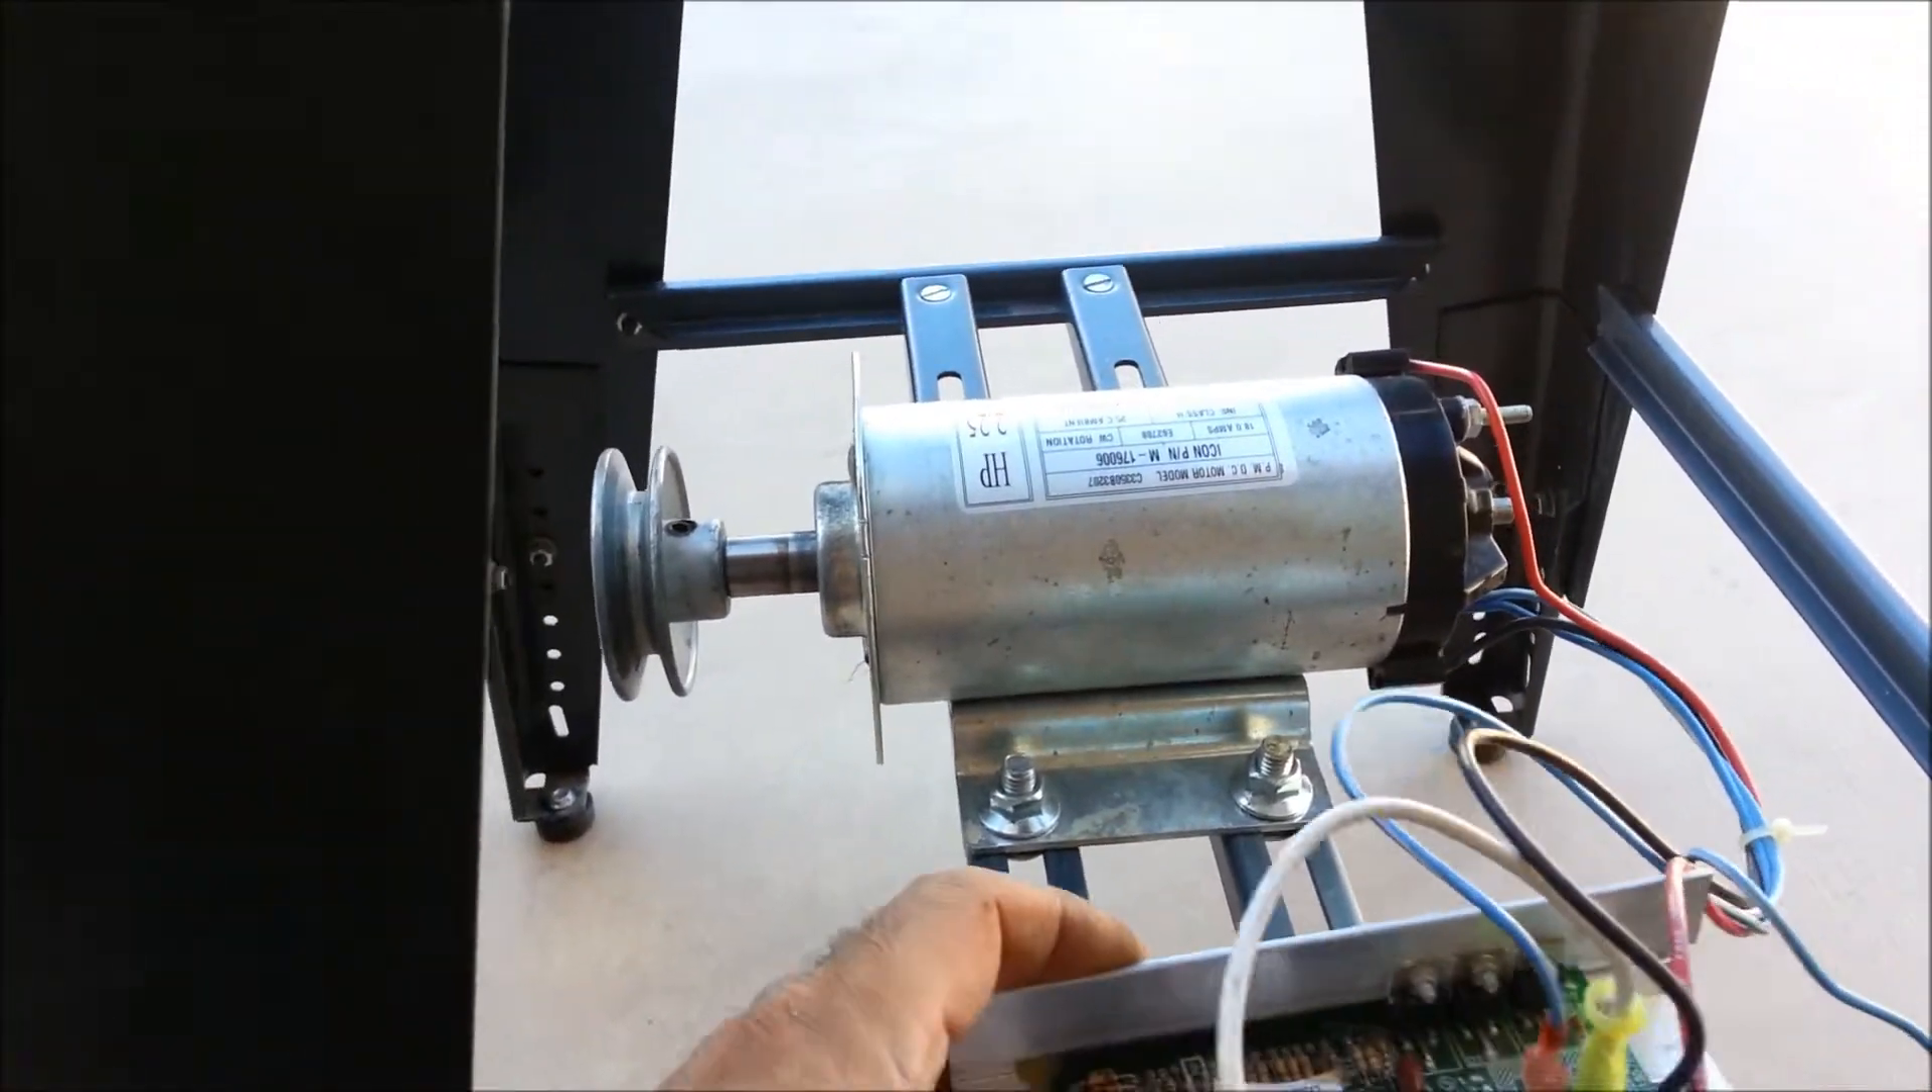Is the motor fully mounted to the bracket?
Yes.